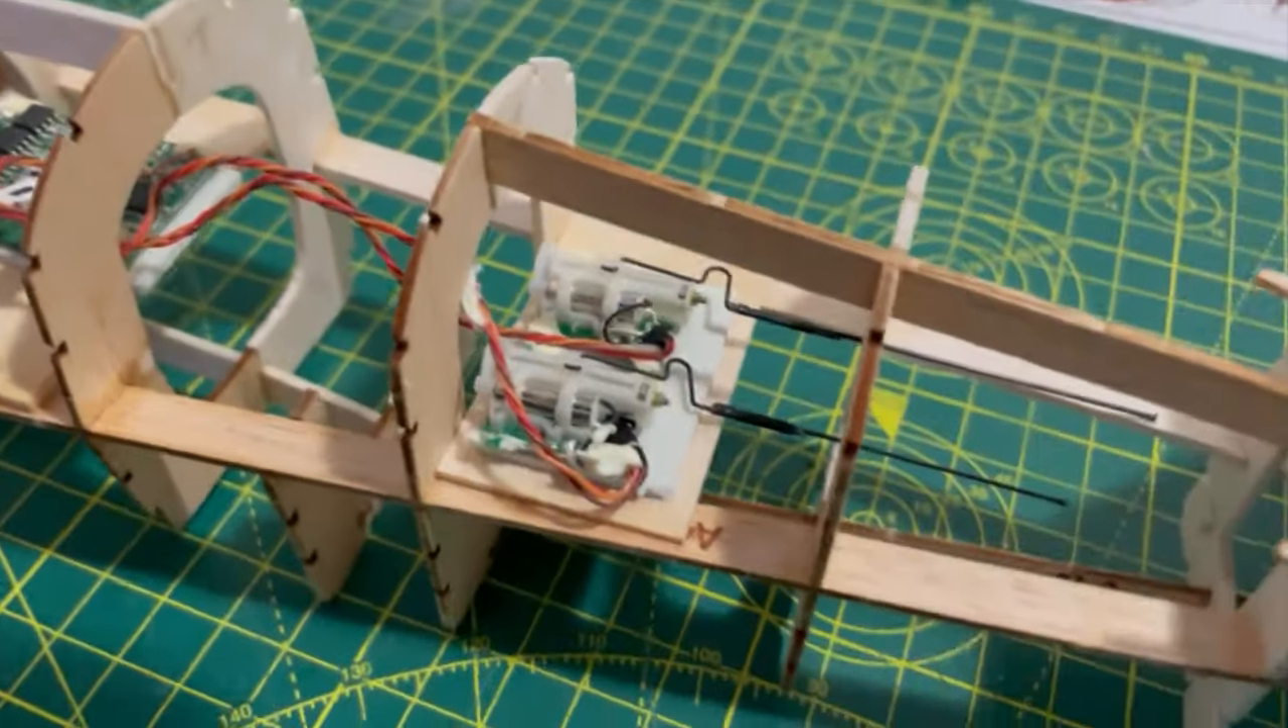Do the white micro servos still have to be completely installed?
No.